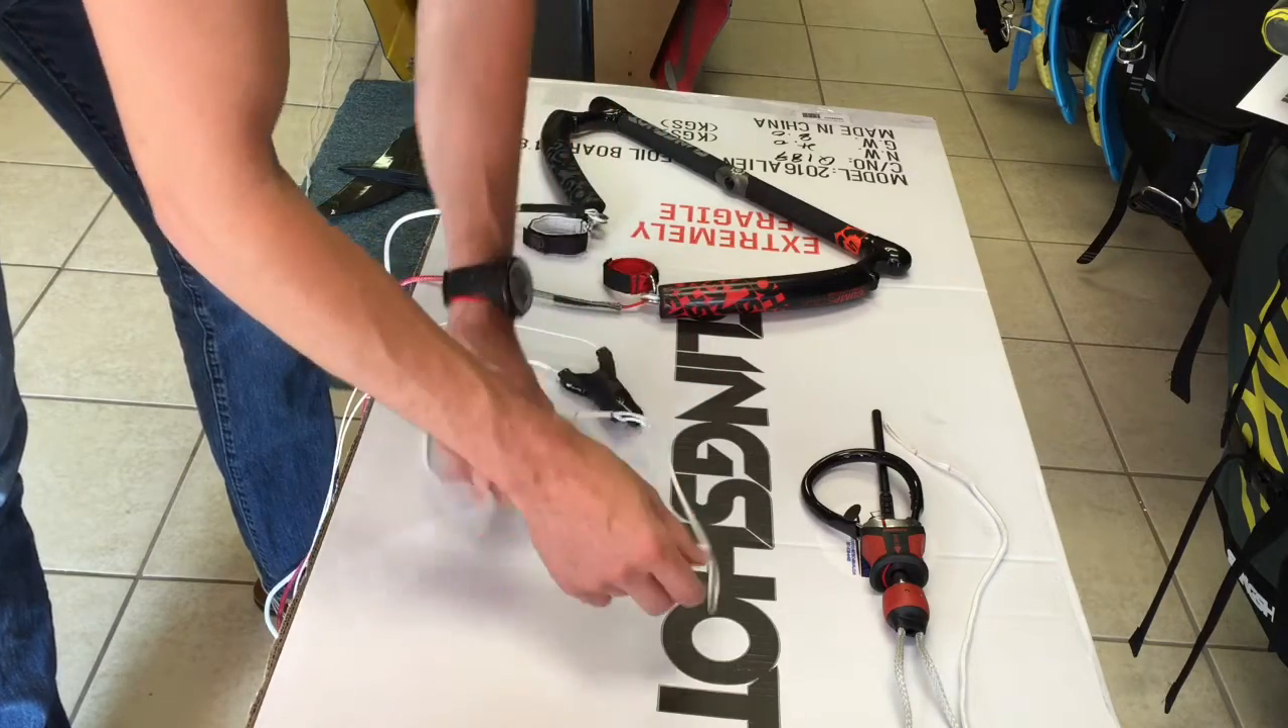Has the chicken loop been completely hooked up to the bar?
No.